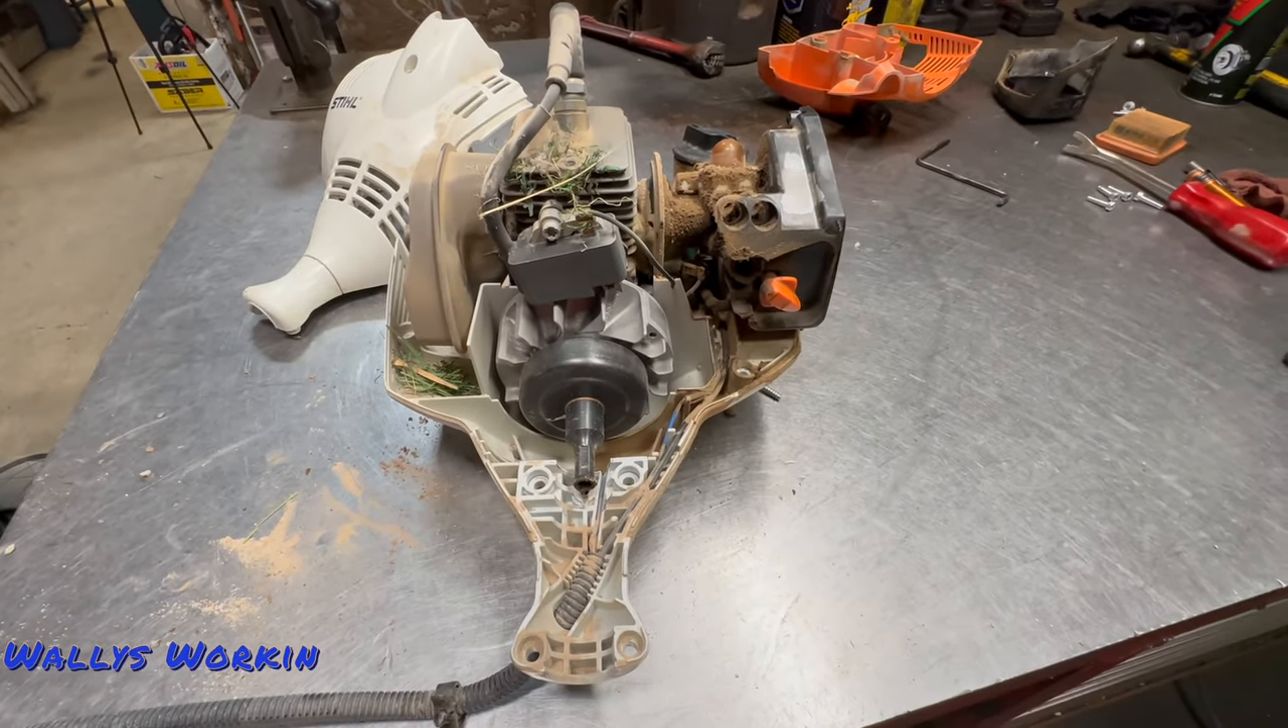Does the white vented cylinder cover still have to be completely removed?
No.